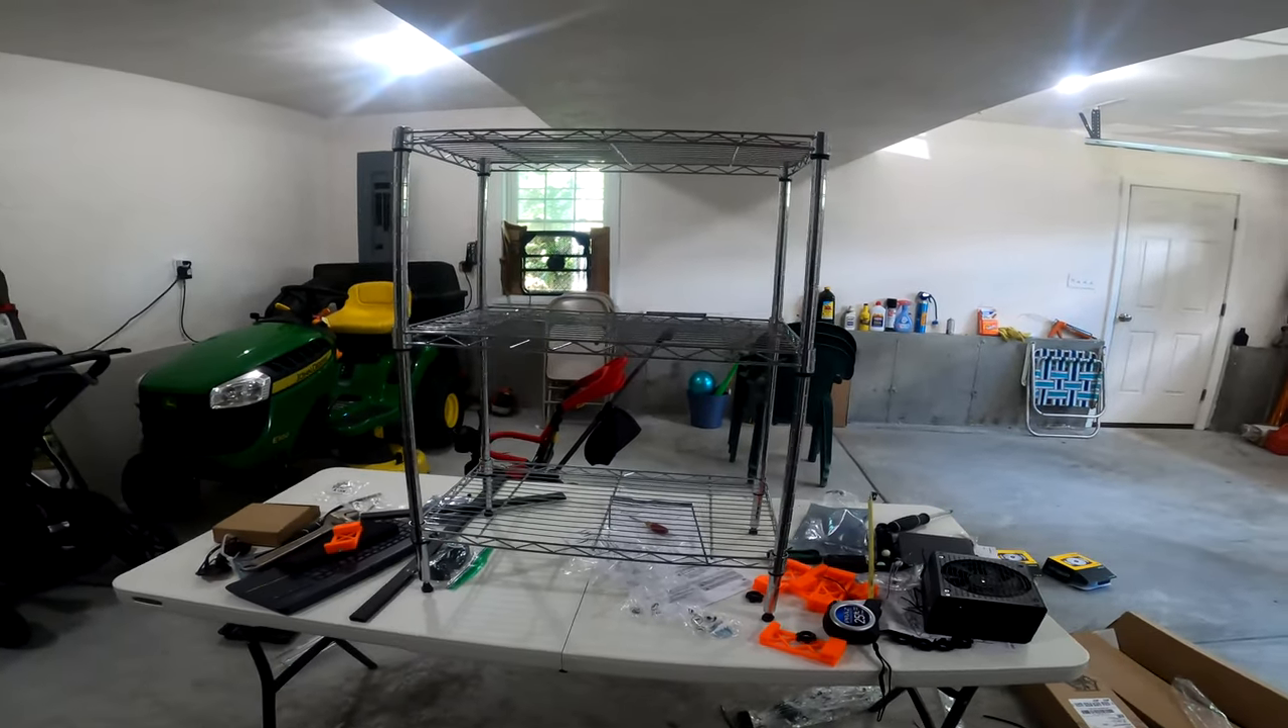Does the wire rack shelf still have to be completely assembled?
No.